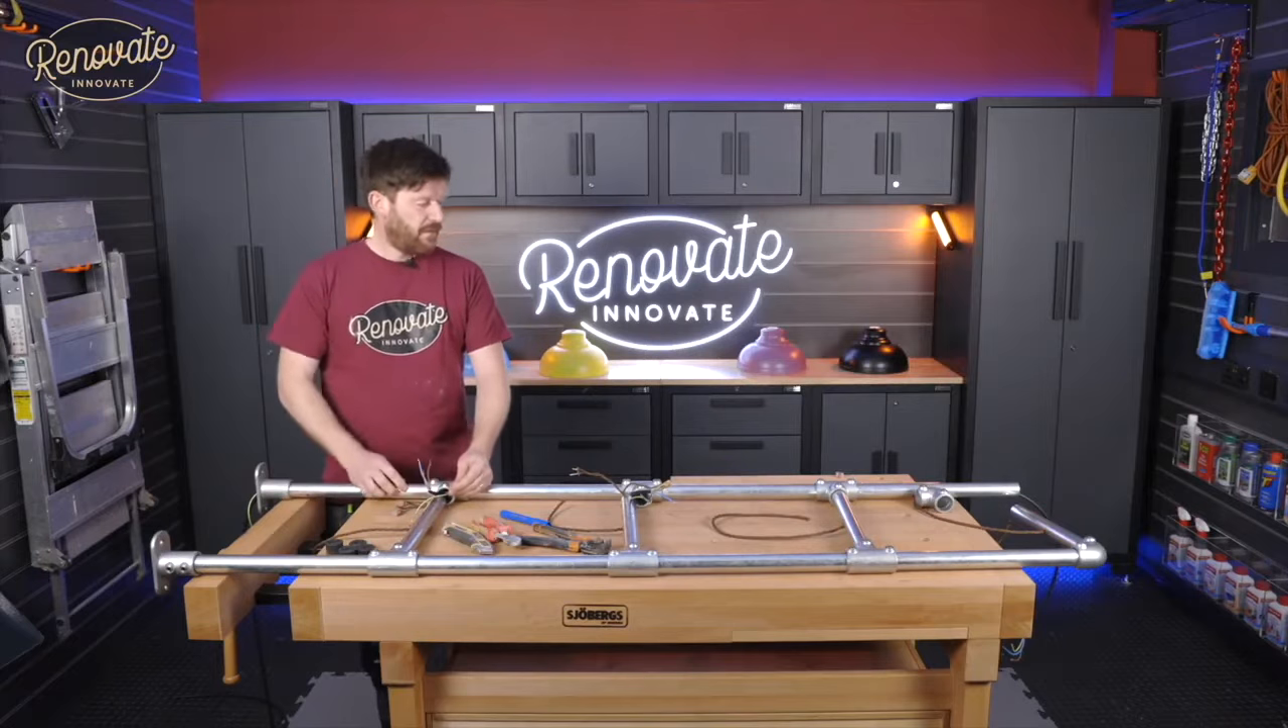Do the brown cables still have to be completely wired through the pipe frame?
Yes.